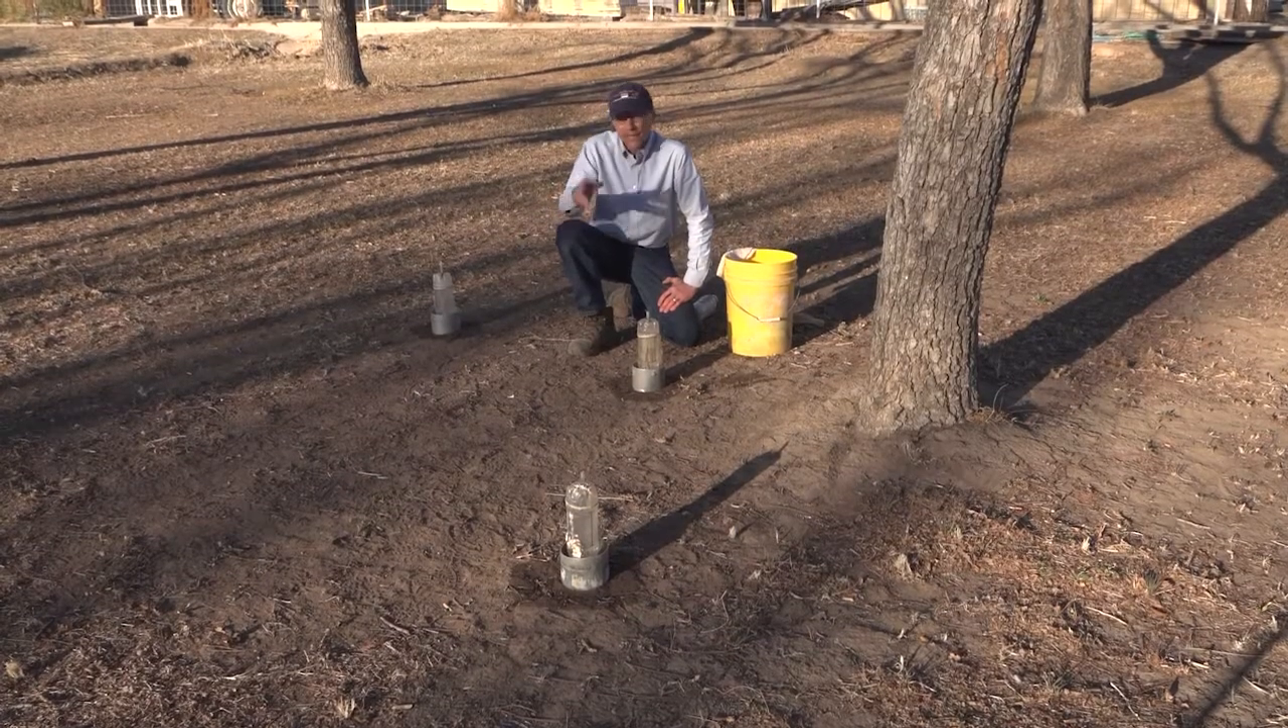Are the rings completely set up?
Yes.